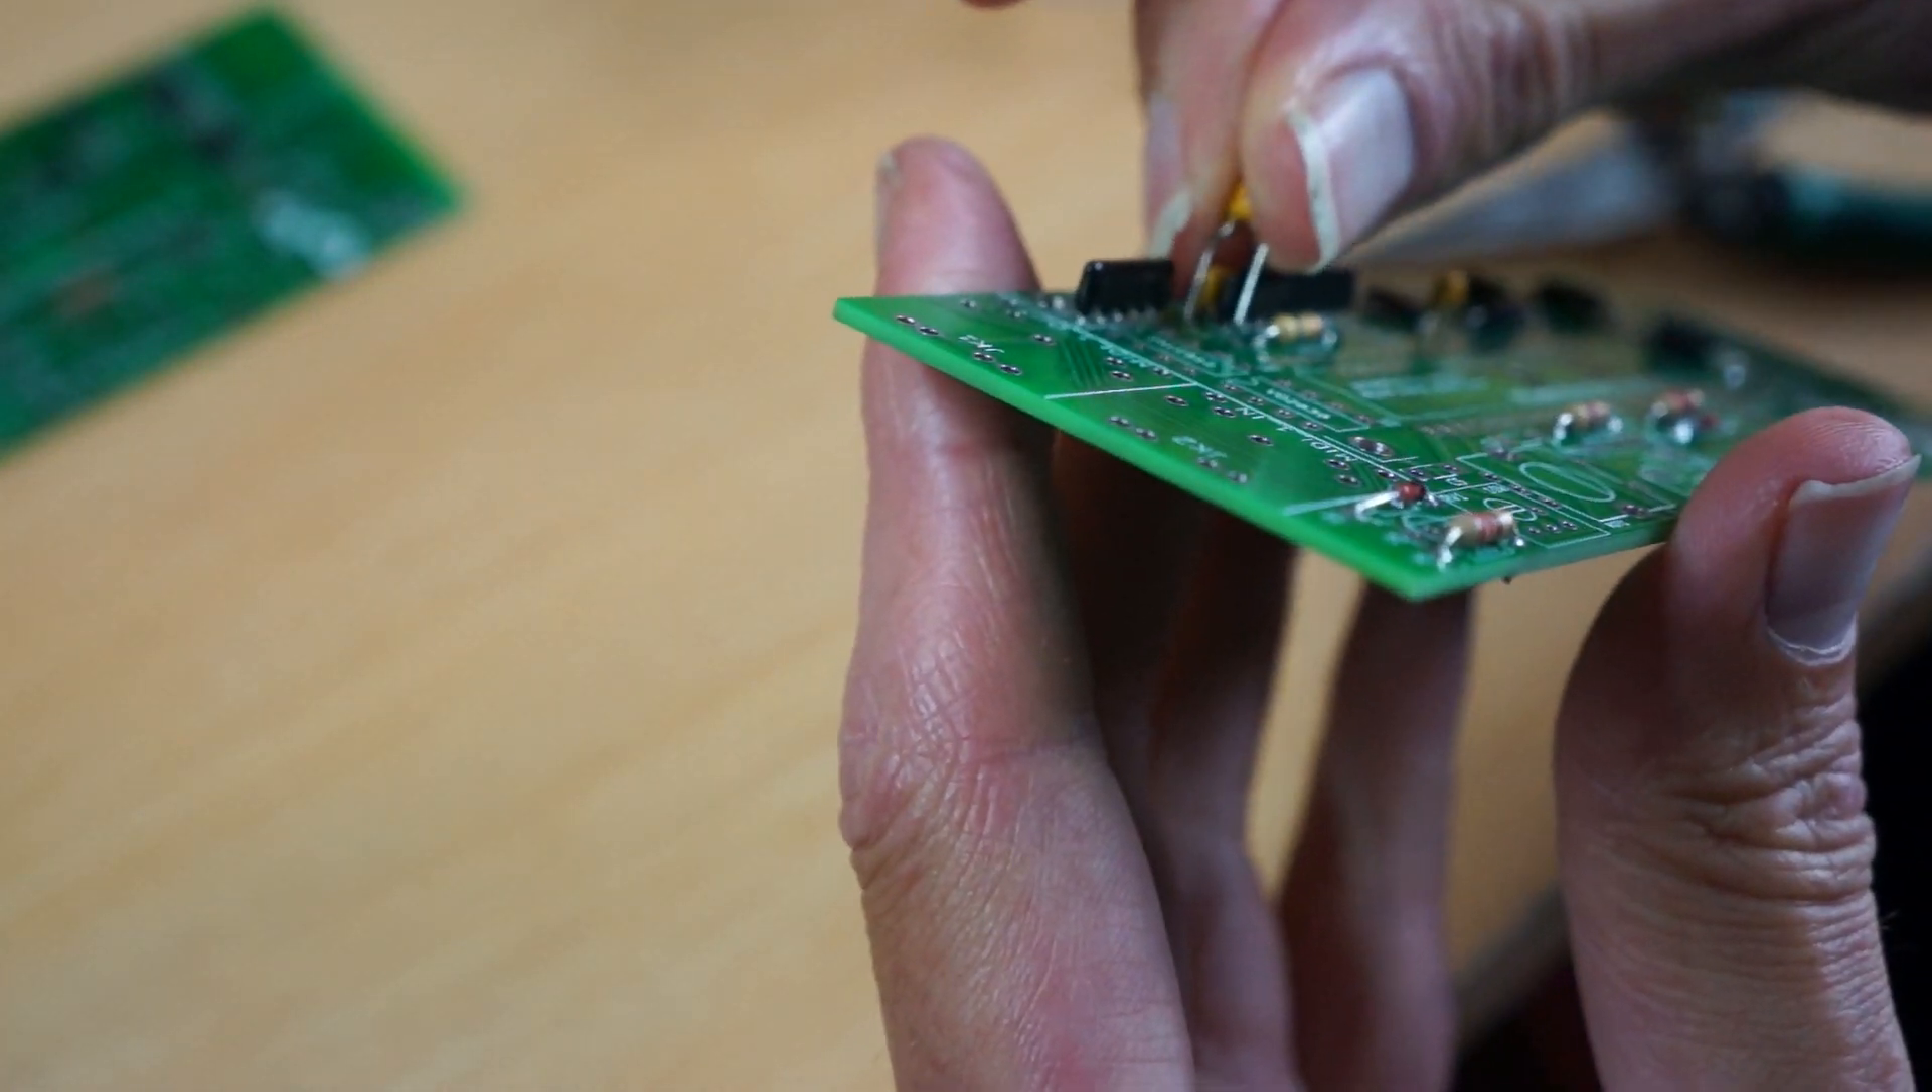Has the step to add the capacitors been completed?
No.